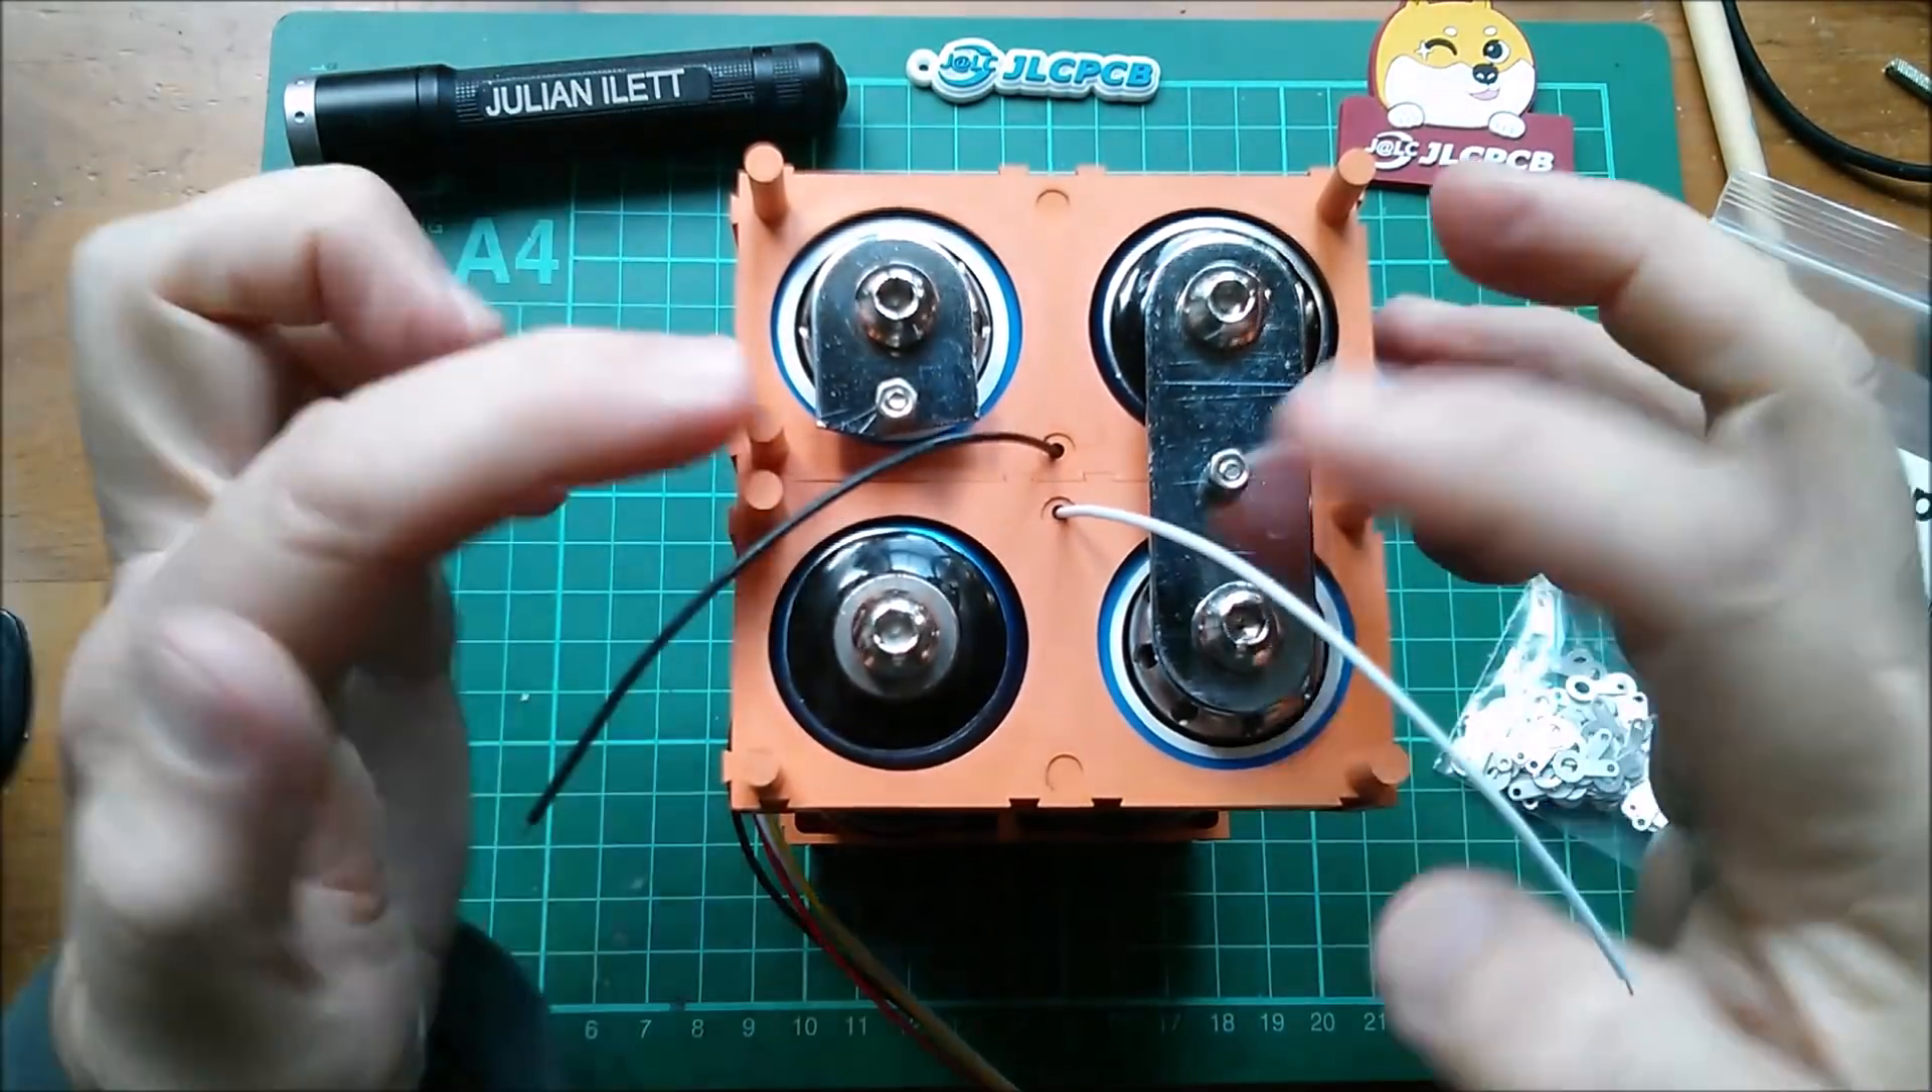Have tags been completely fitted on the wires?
No.